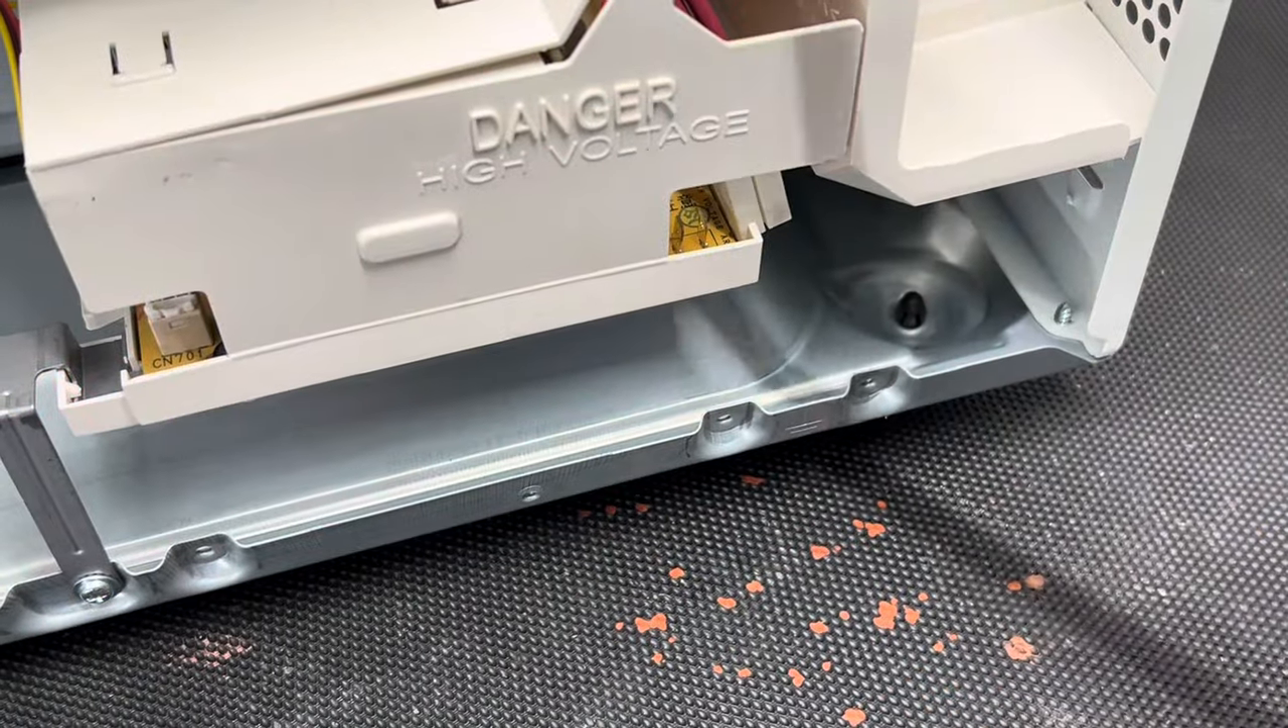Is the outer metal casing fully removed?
Yes.